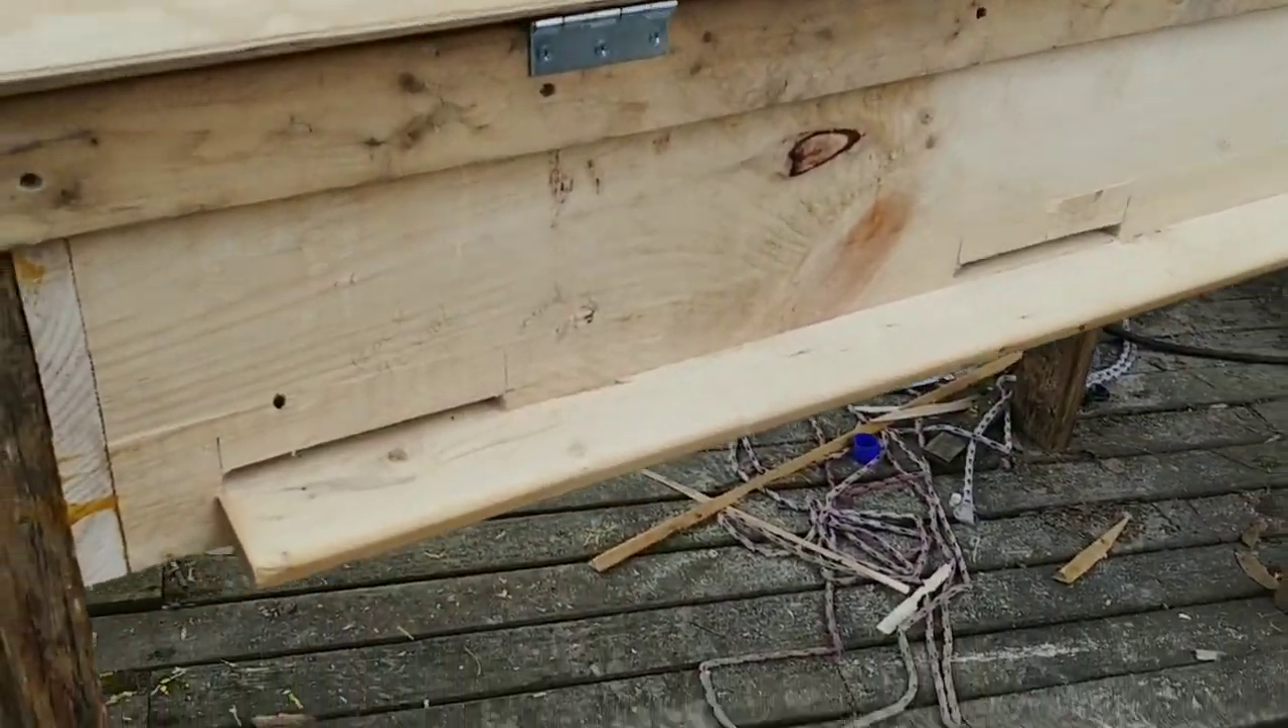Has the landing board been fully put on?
Yes.